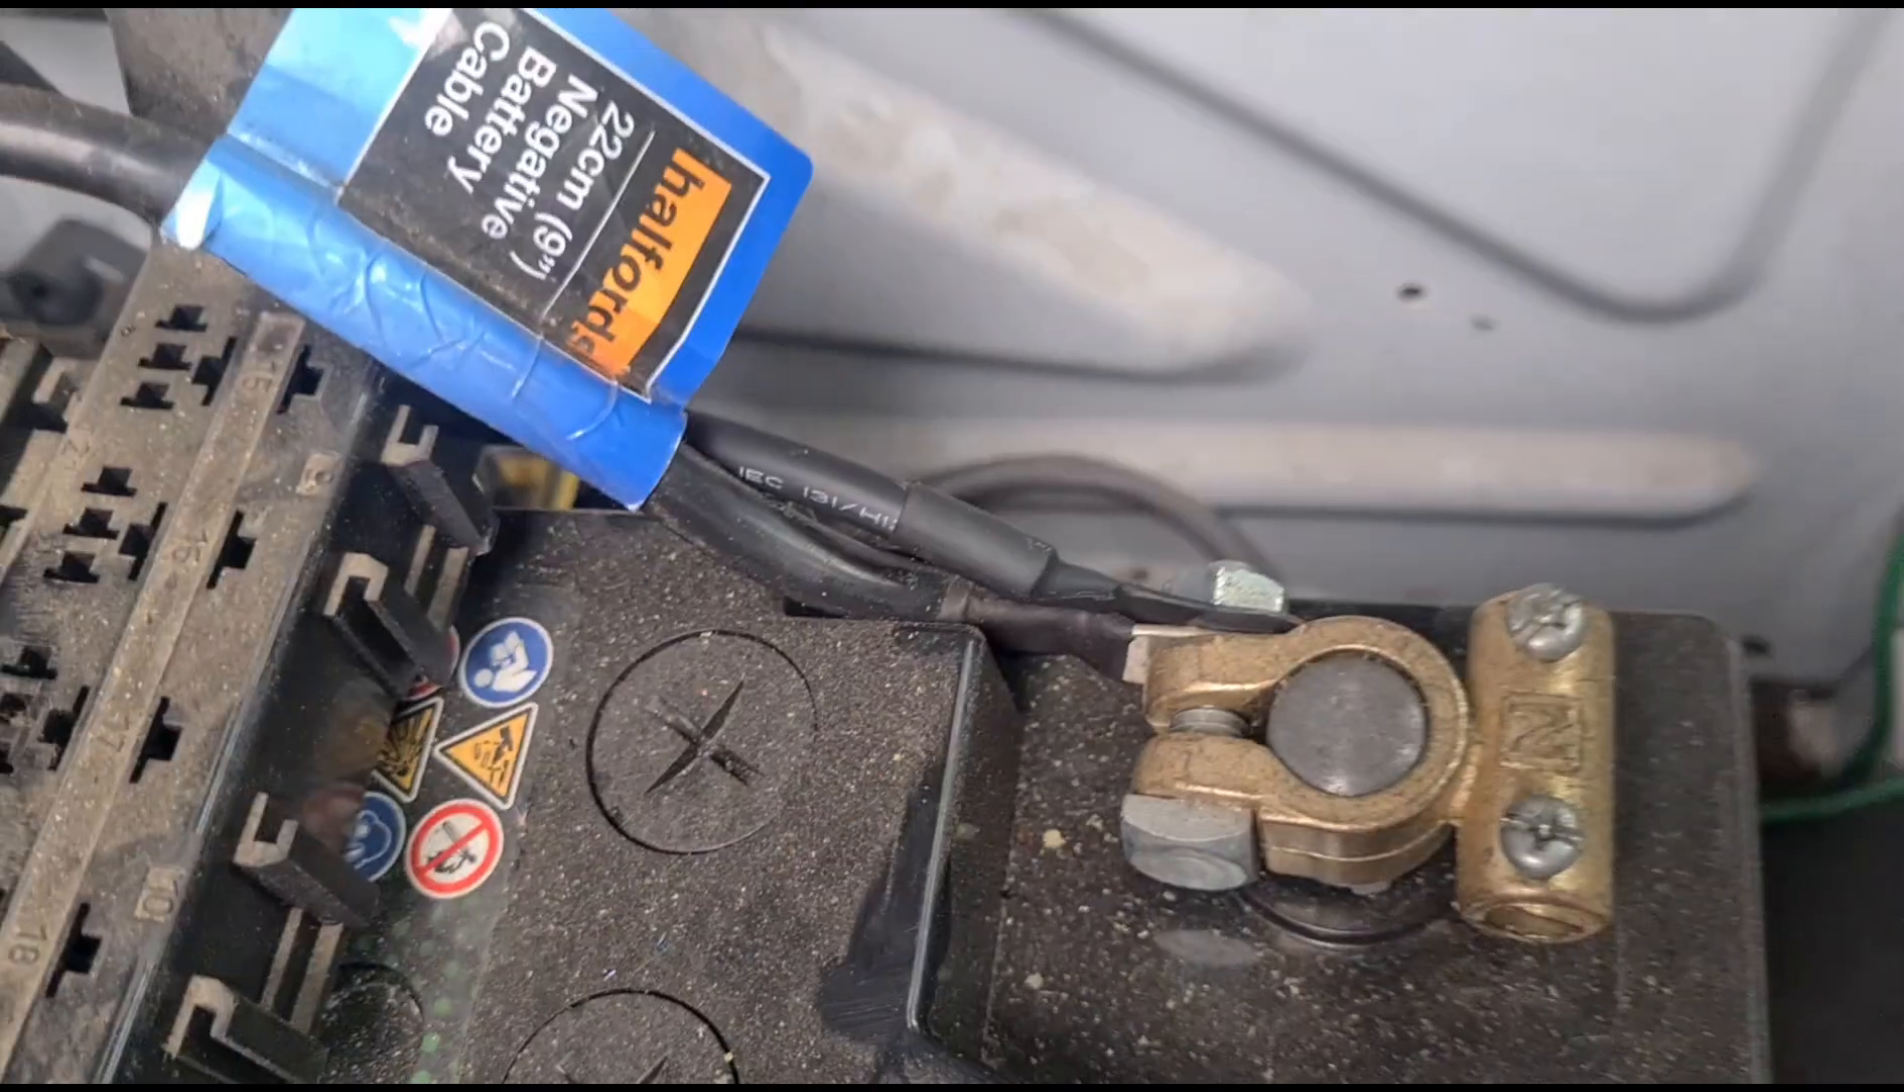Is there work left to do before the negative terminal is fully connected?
No.